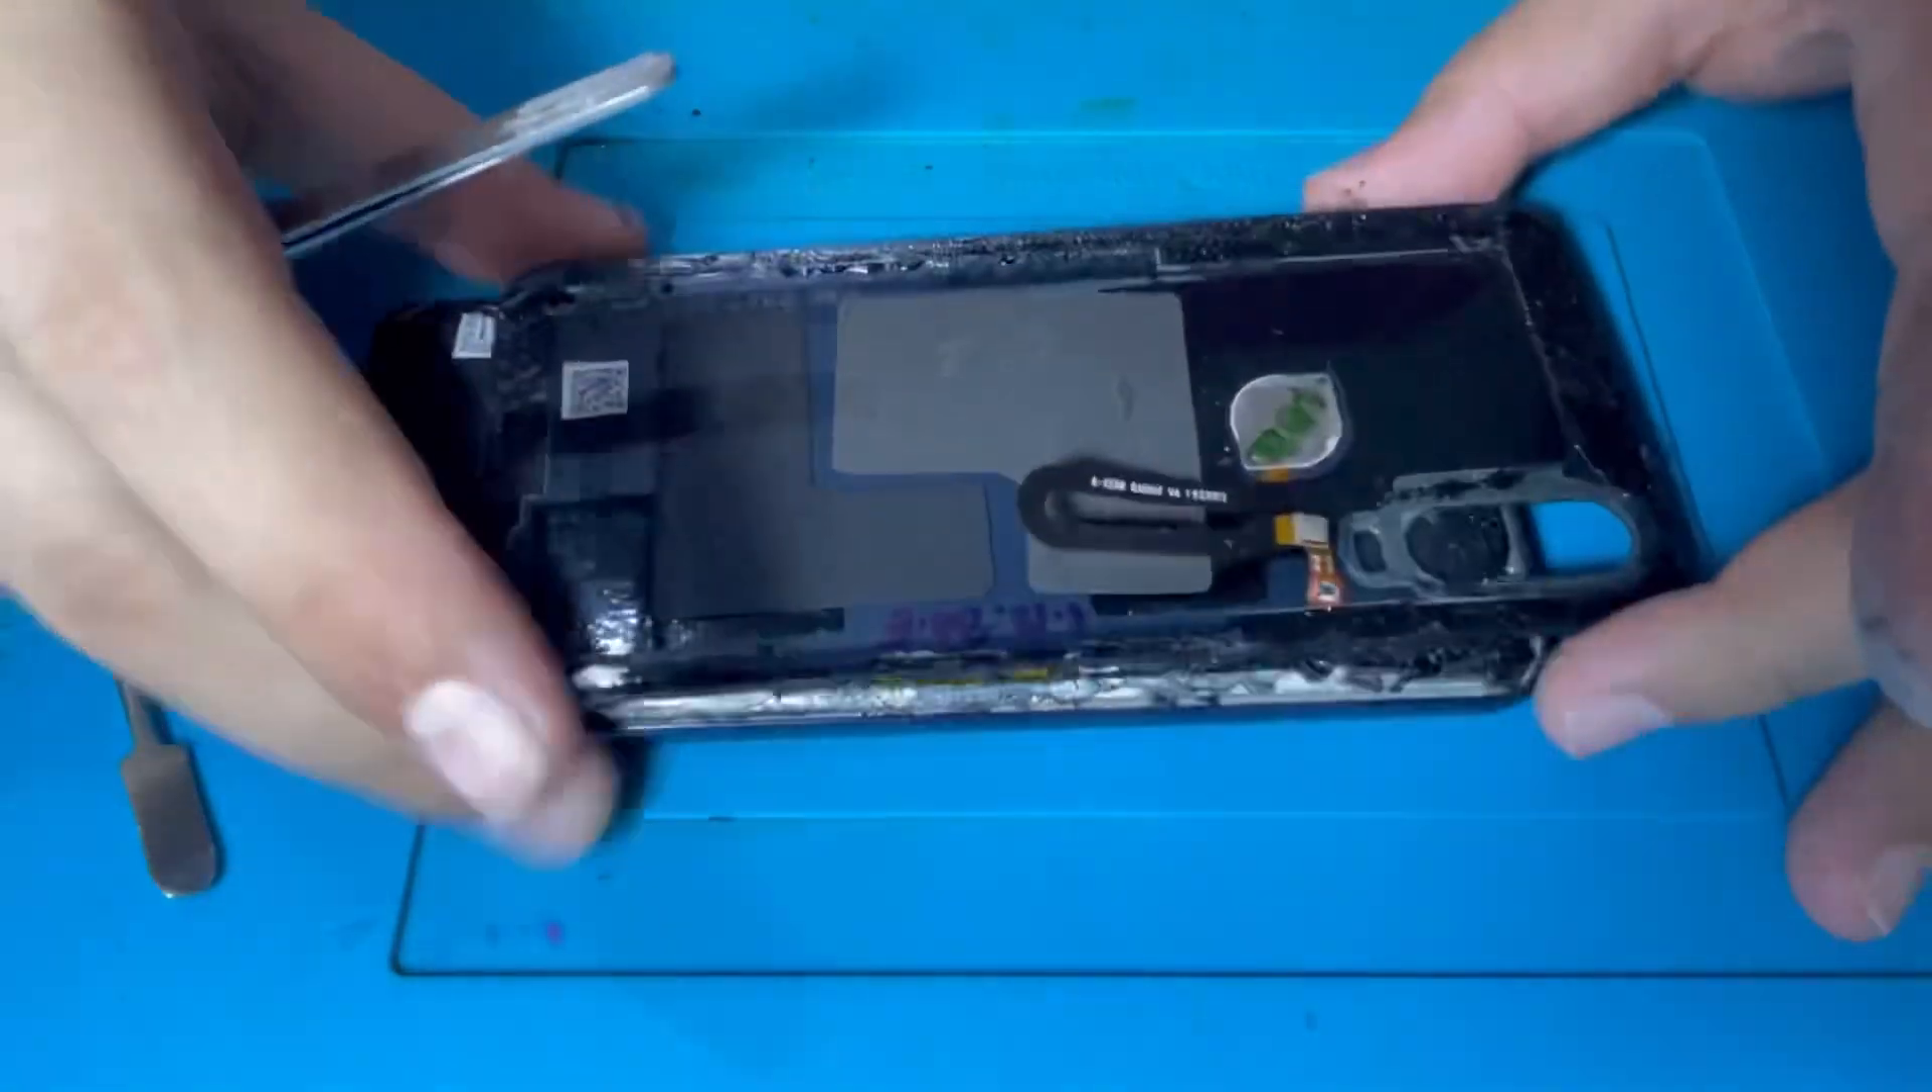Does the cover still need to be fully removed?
No.